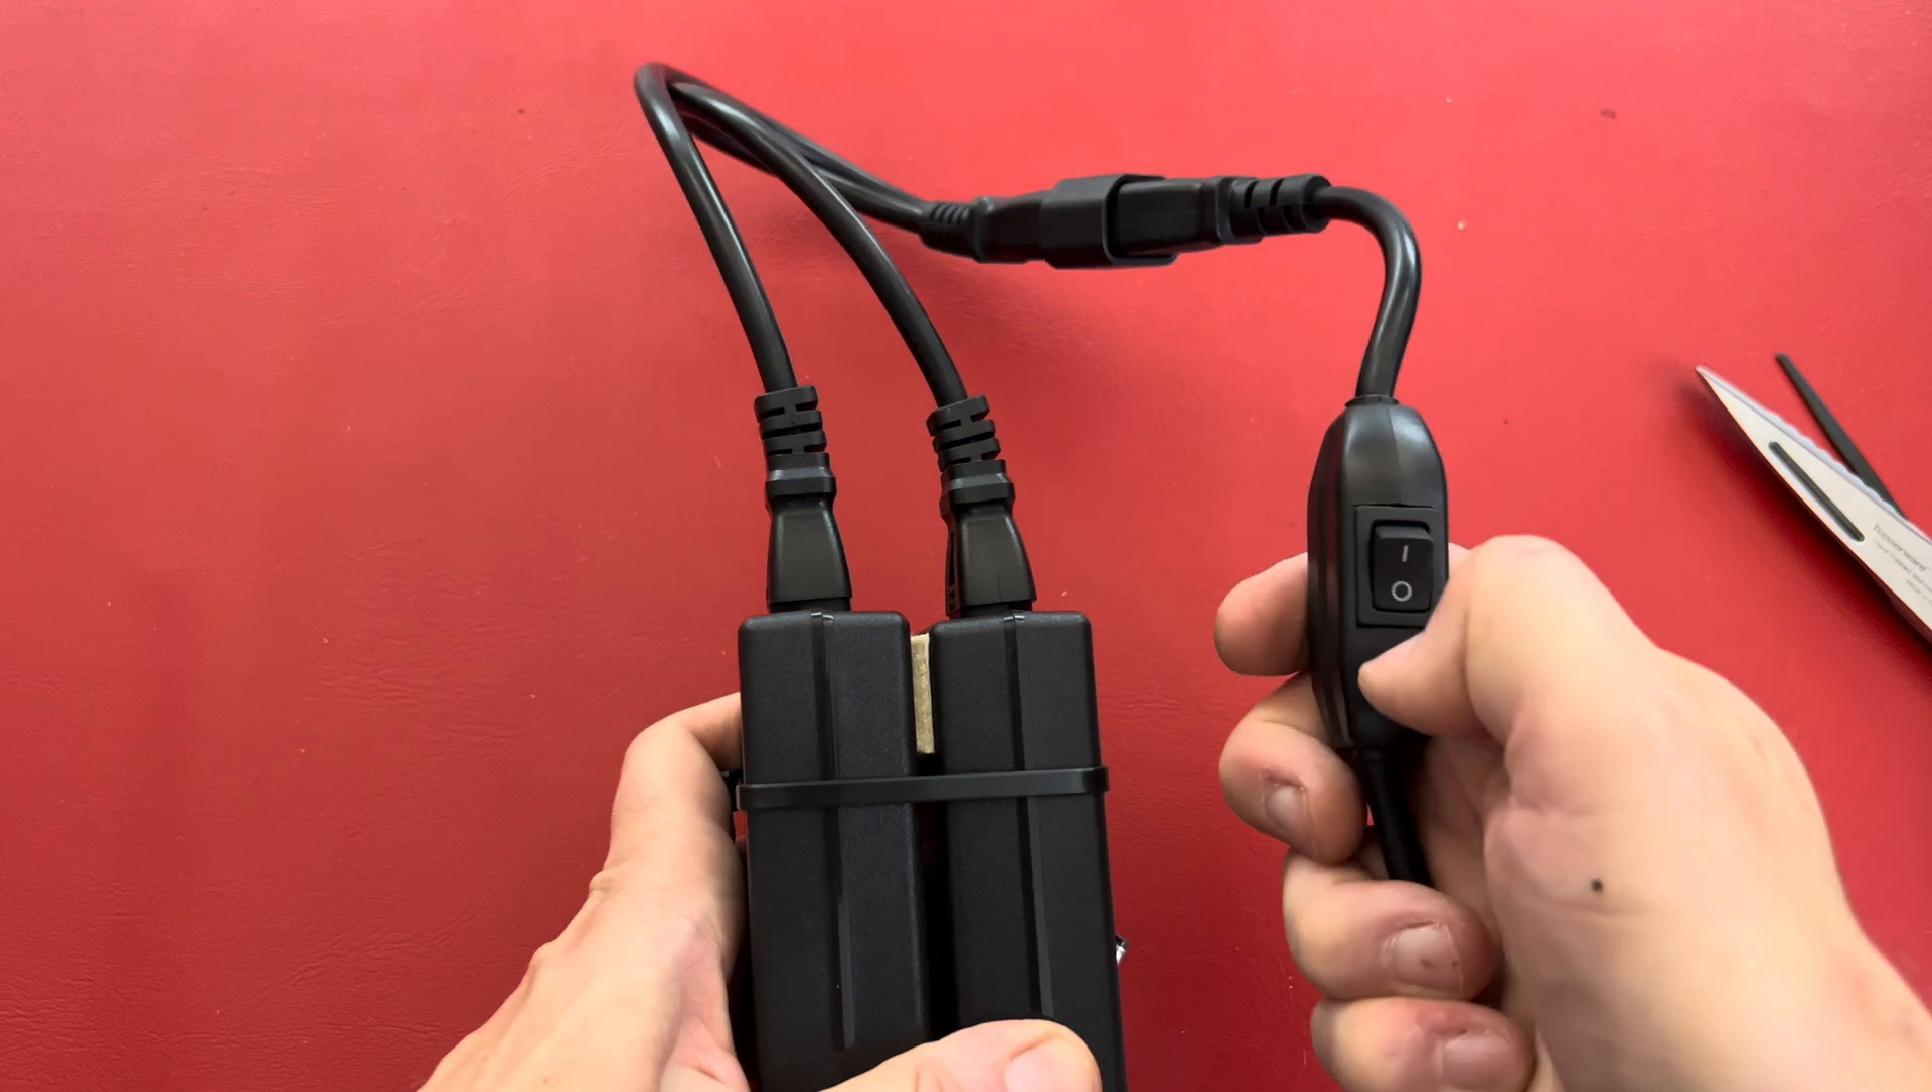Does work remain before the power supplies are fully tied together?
No.